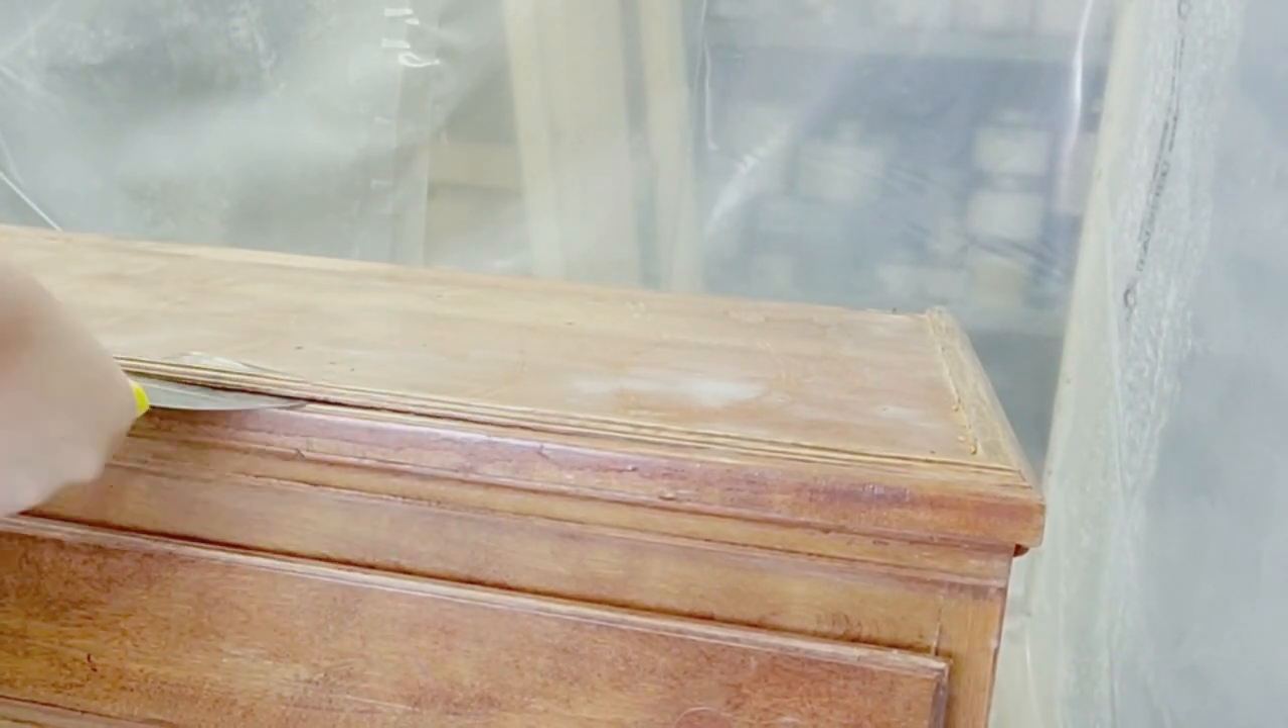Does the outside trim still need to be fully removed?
Yes.